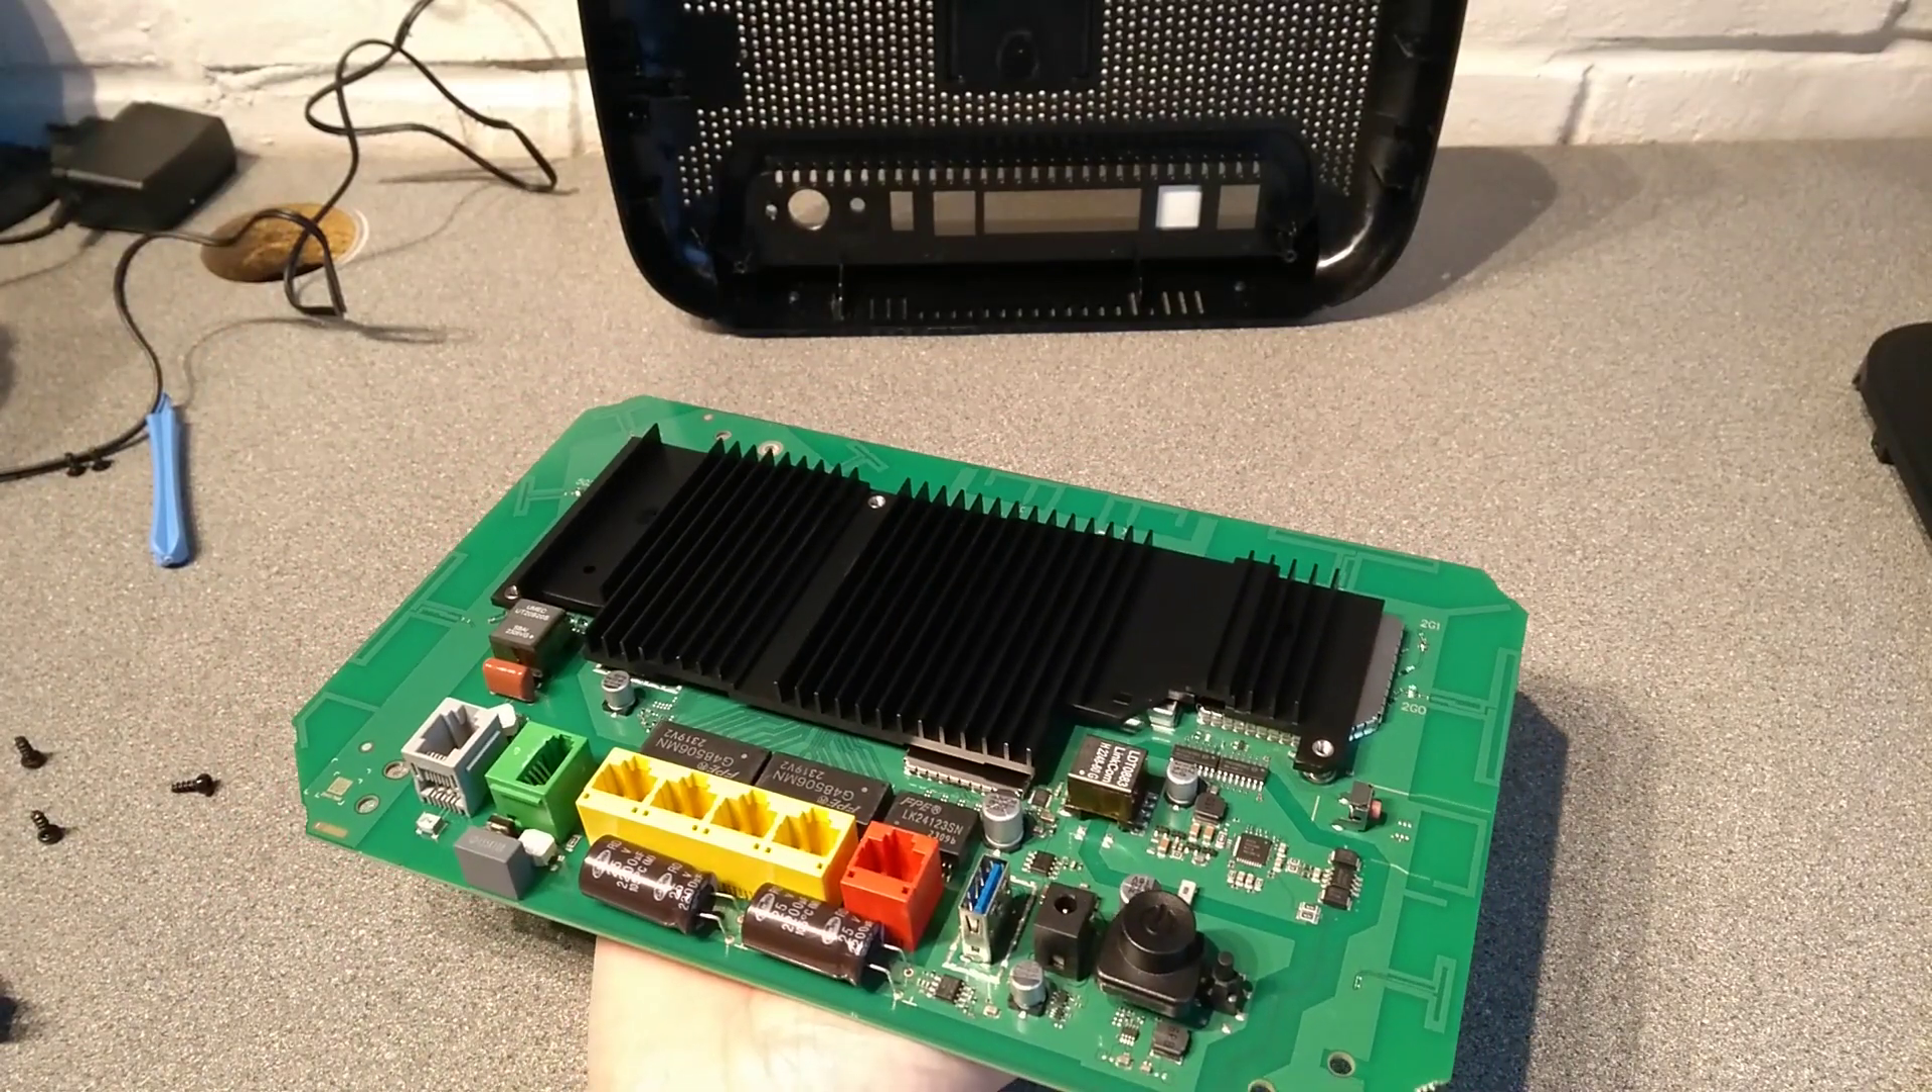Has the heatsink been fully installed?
Yes.